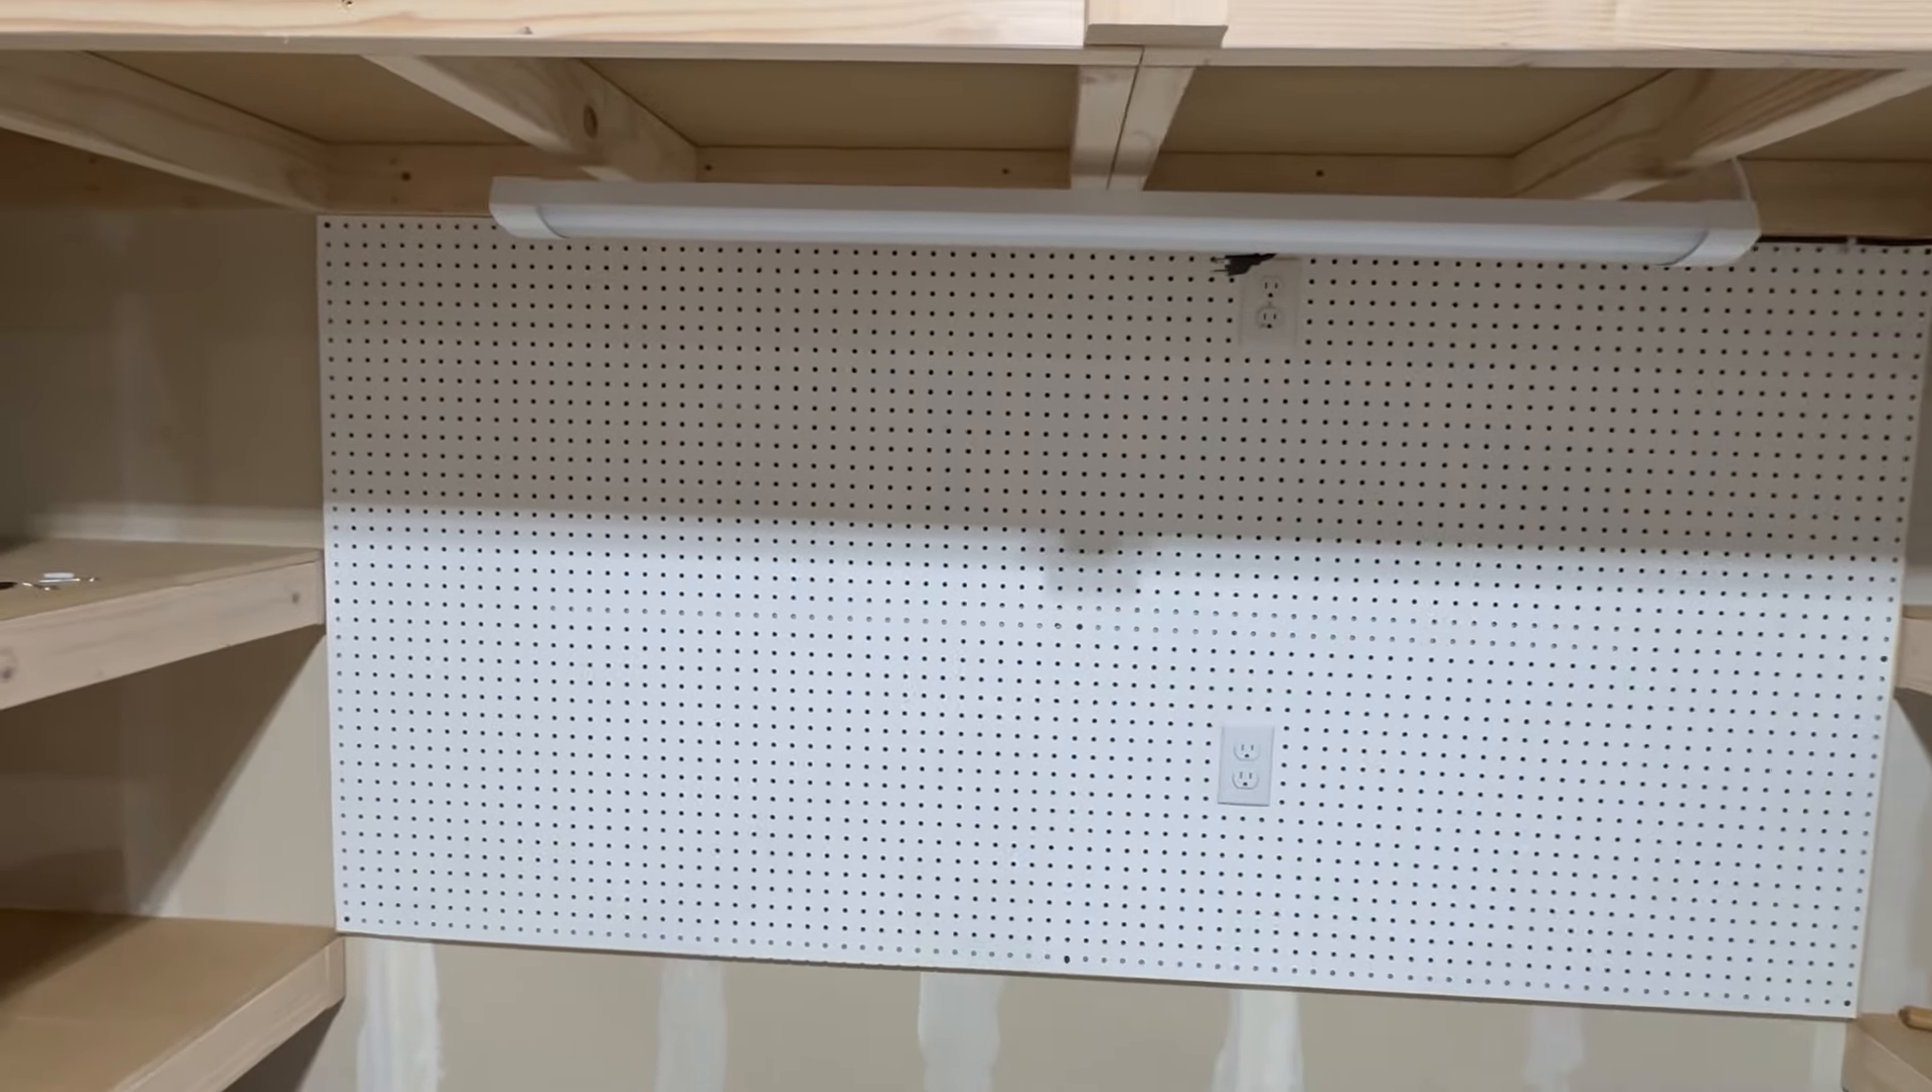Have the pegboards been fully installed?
Yes.